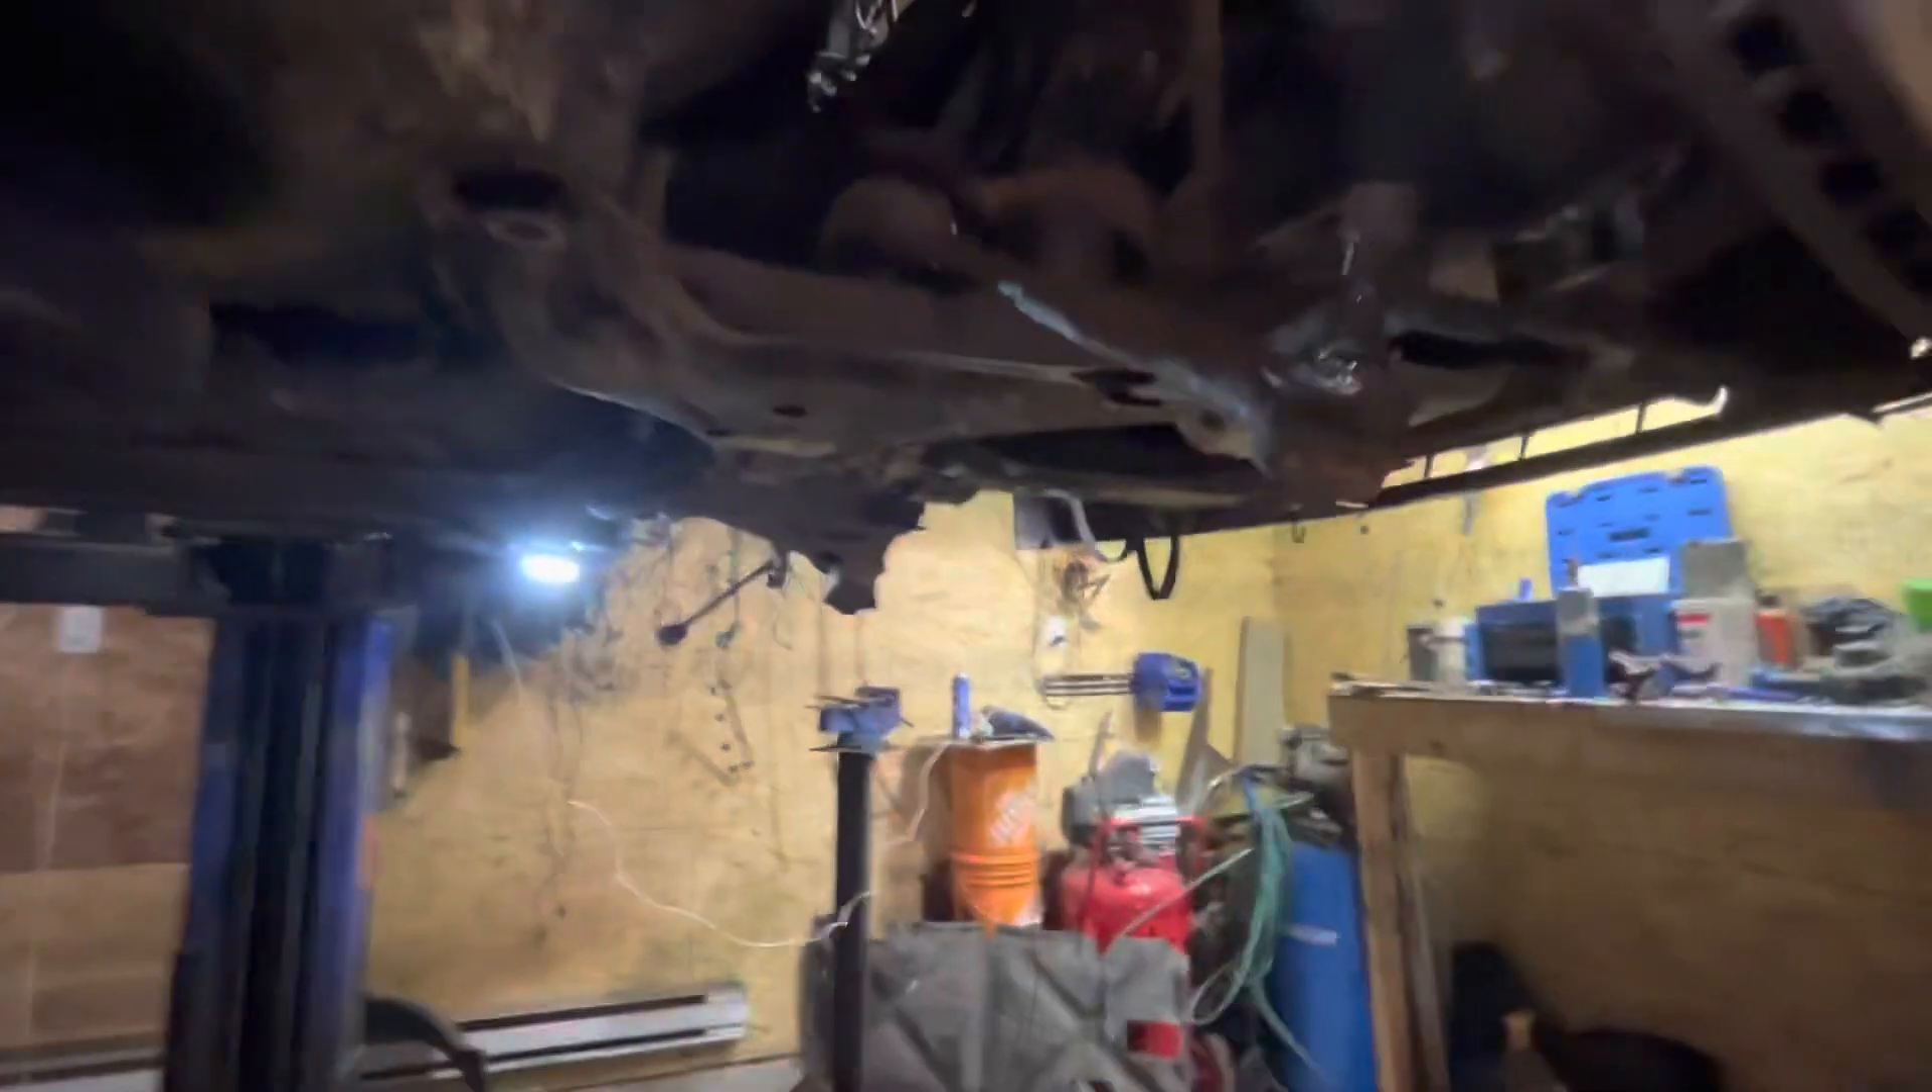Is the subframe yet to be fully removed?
Yes.